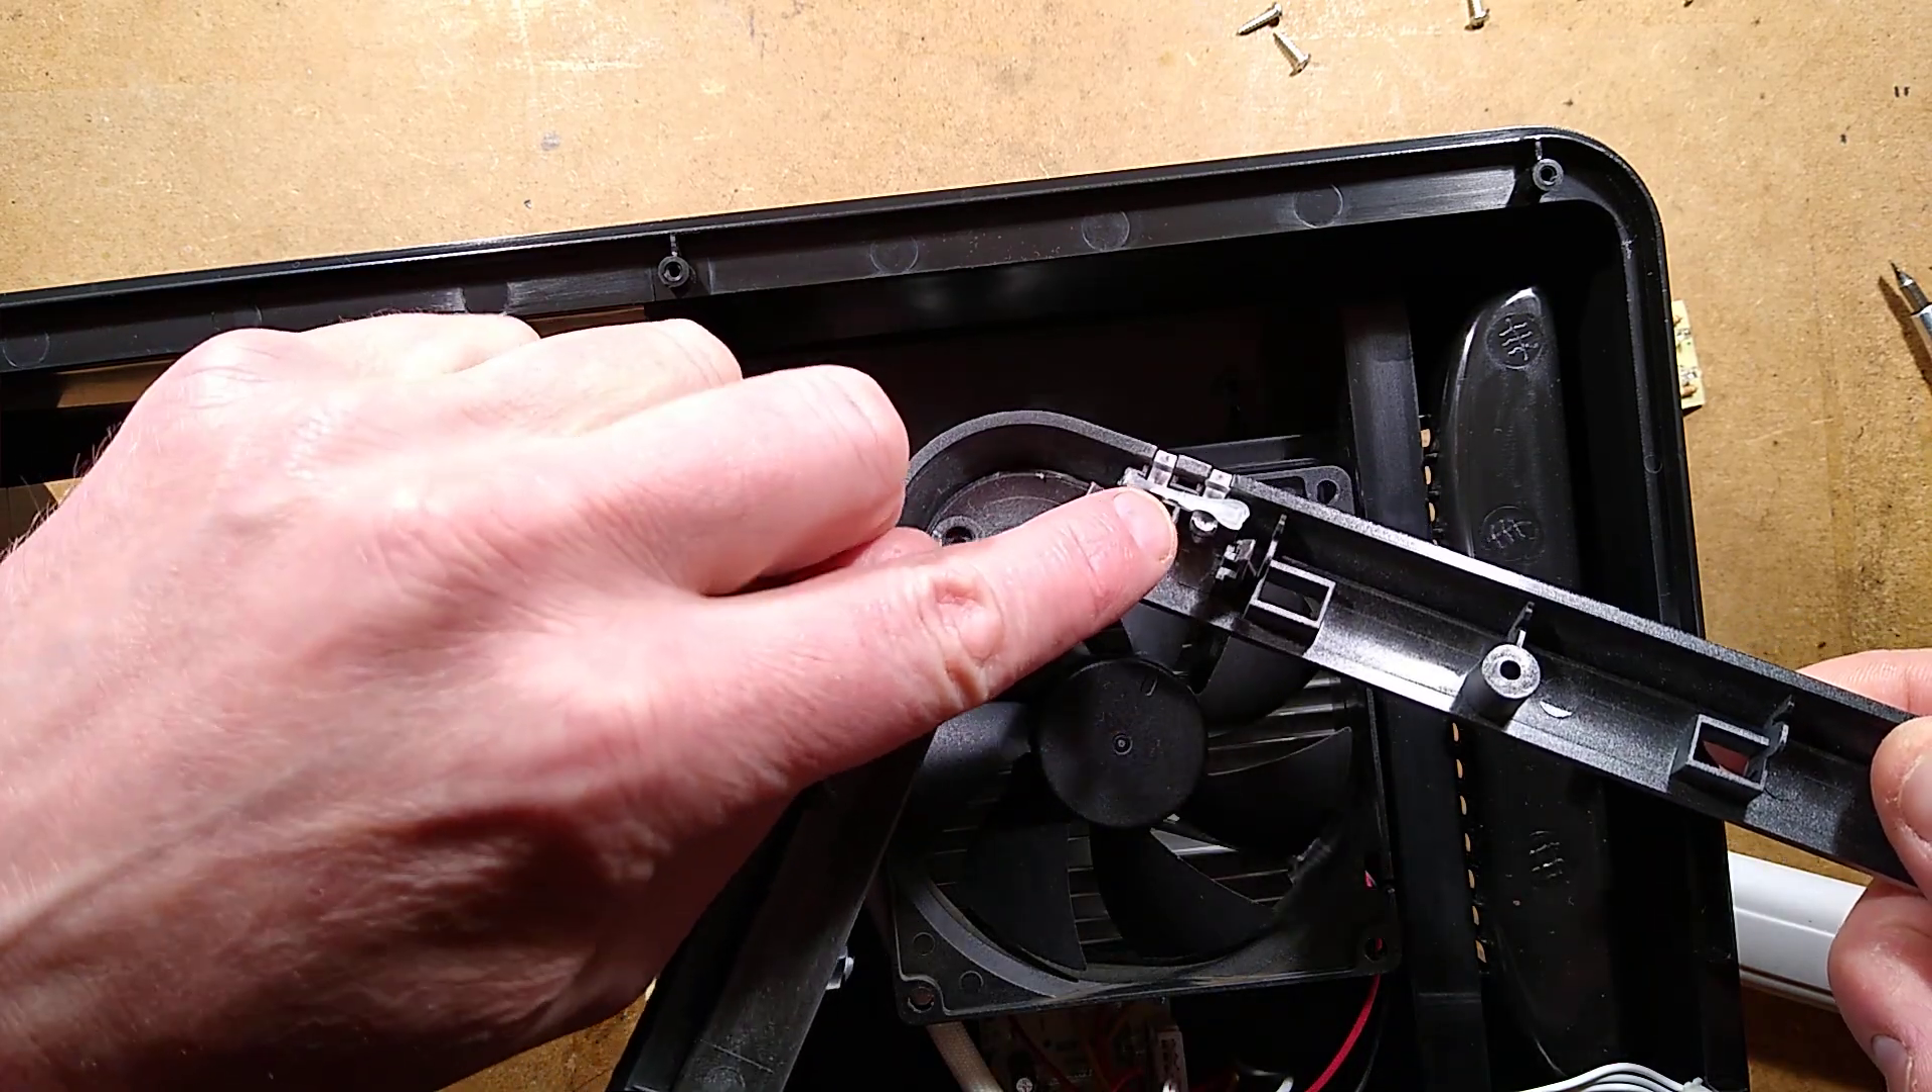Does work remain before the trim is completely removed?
No.